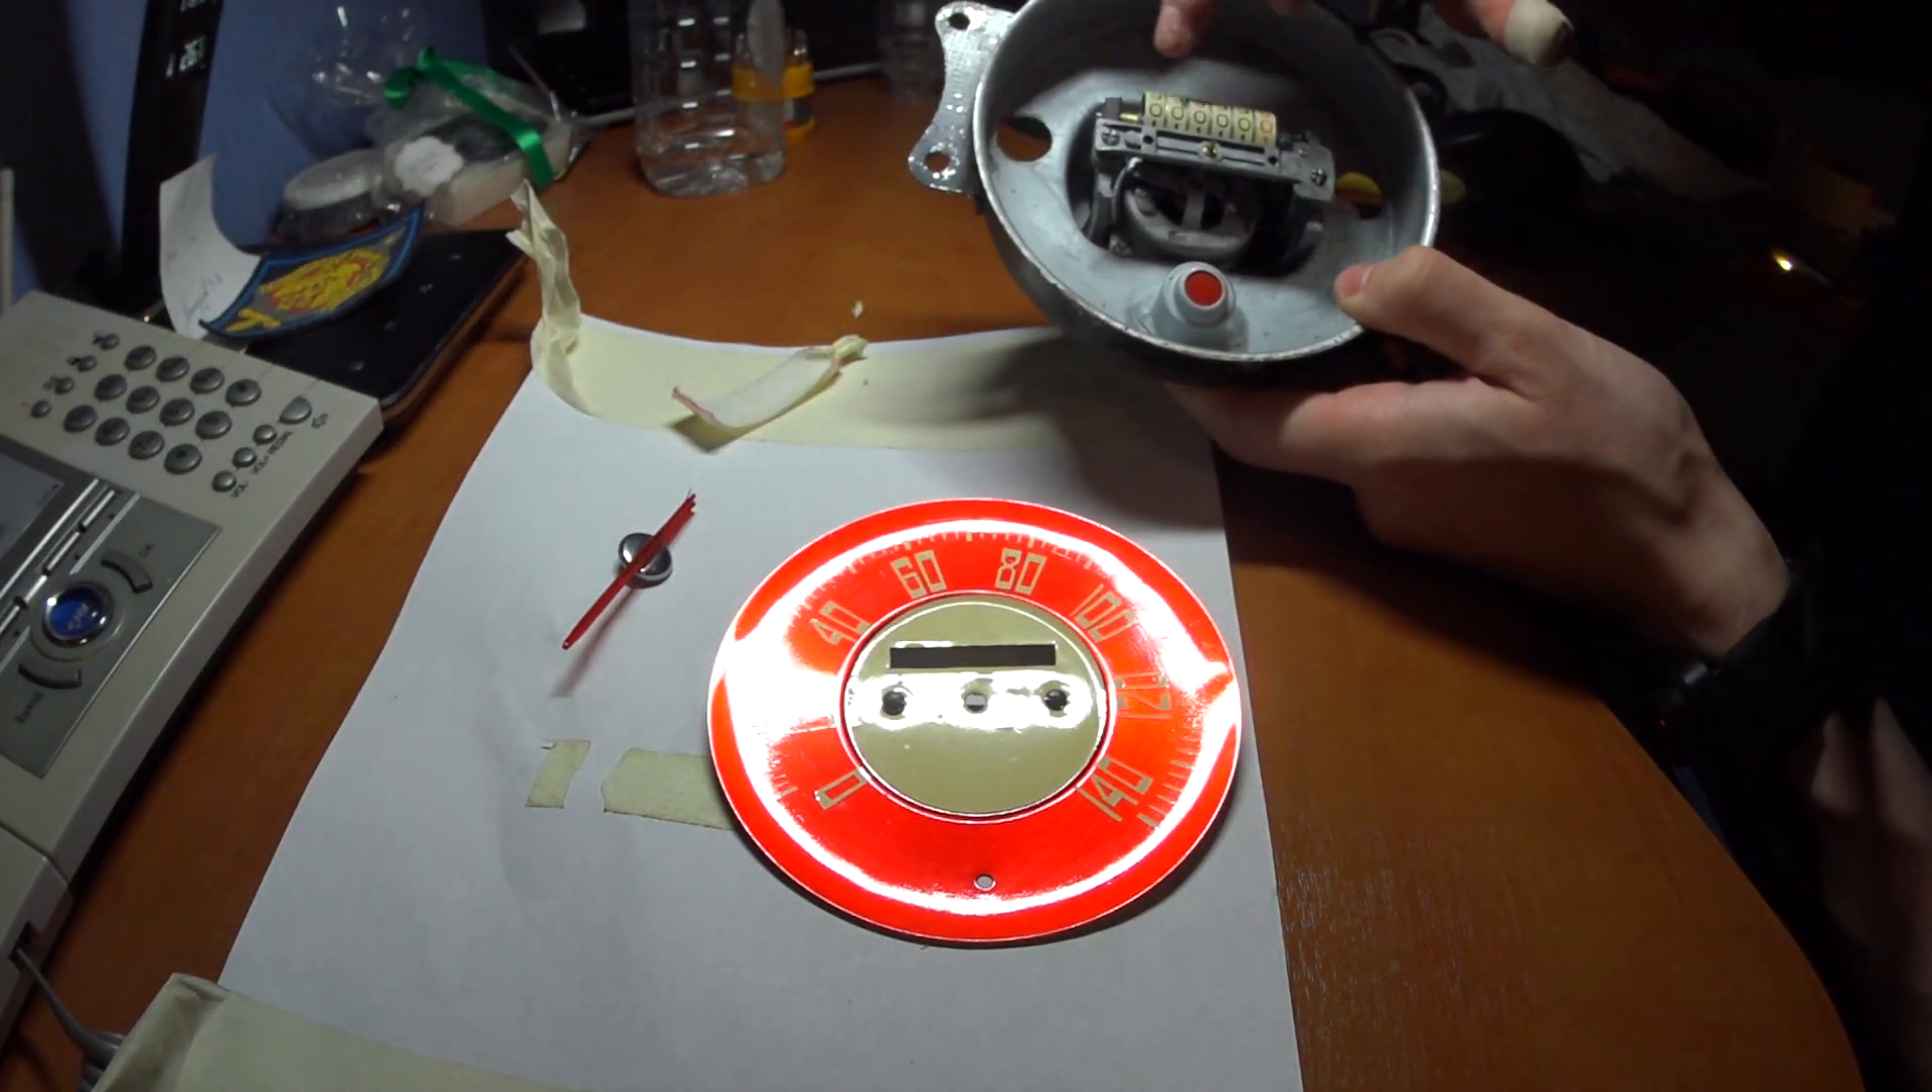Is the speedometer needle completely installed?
No.